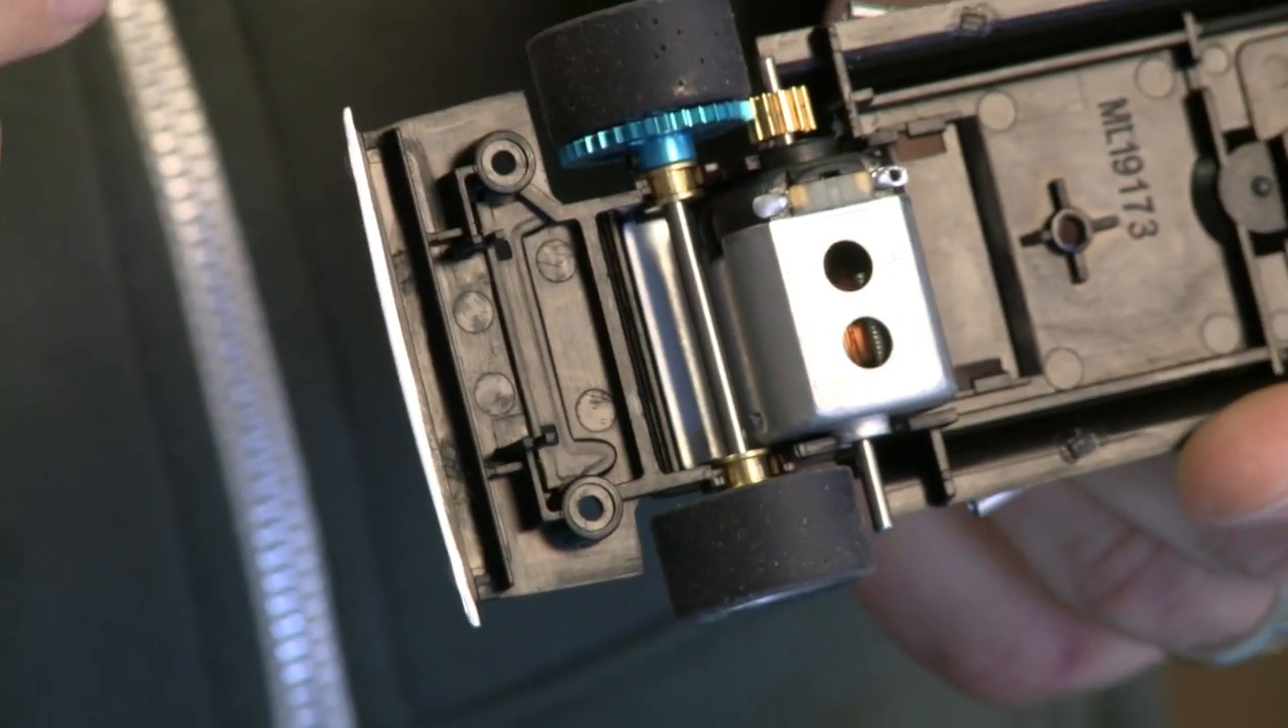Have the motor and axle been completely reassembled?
Yes.